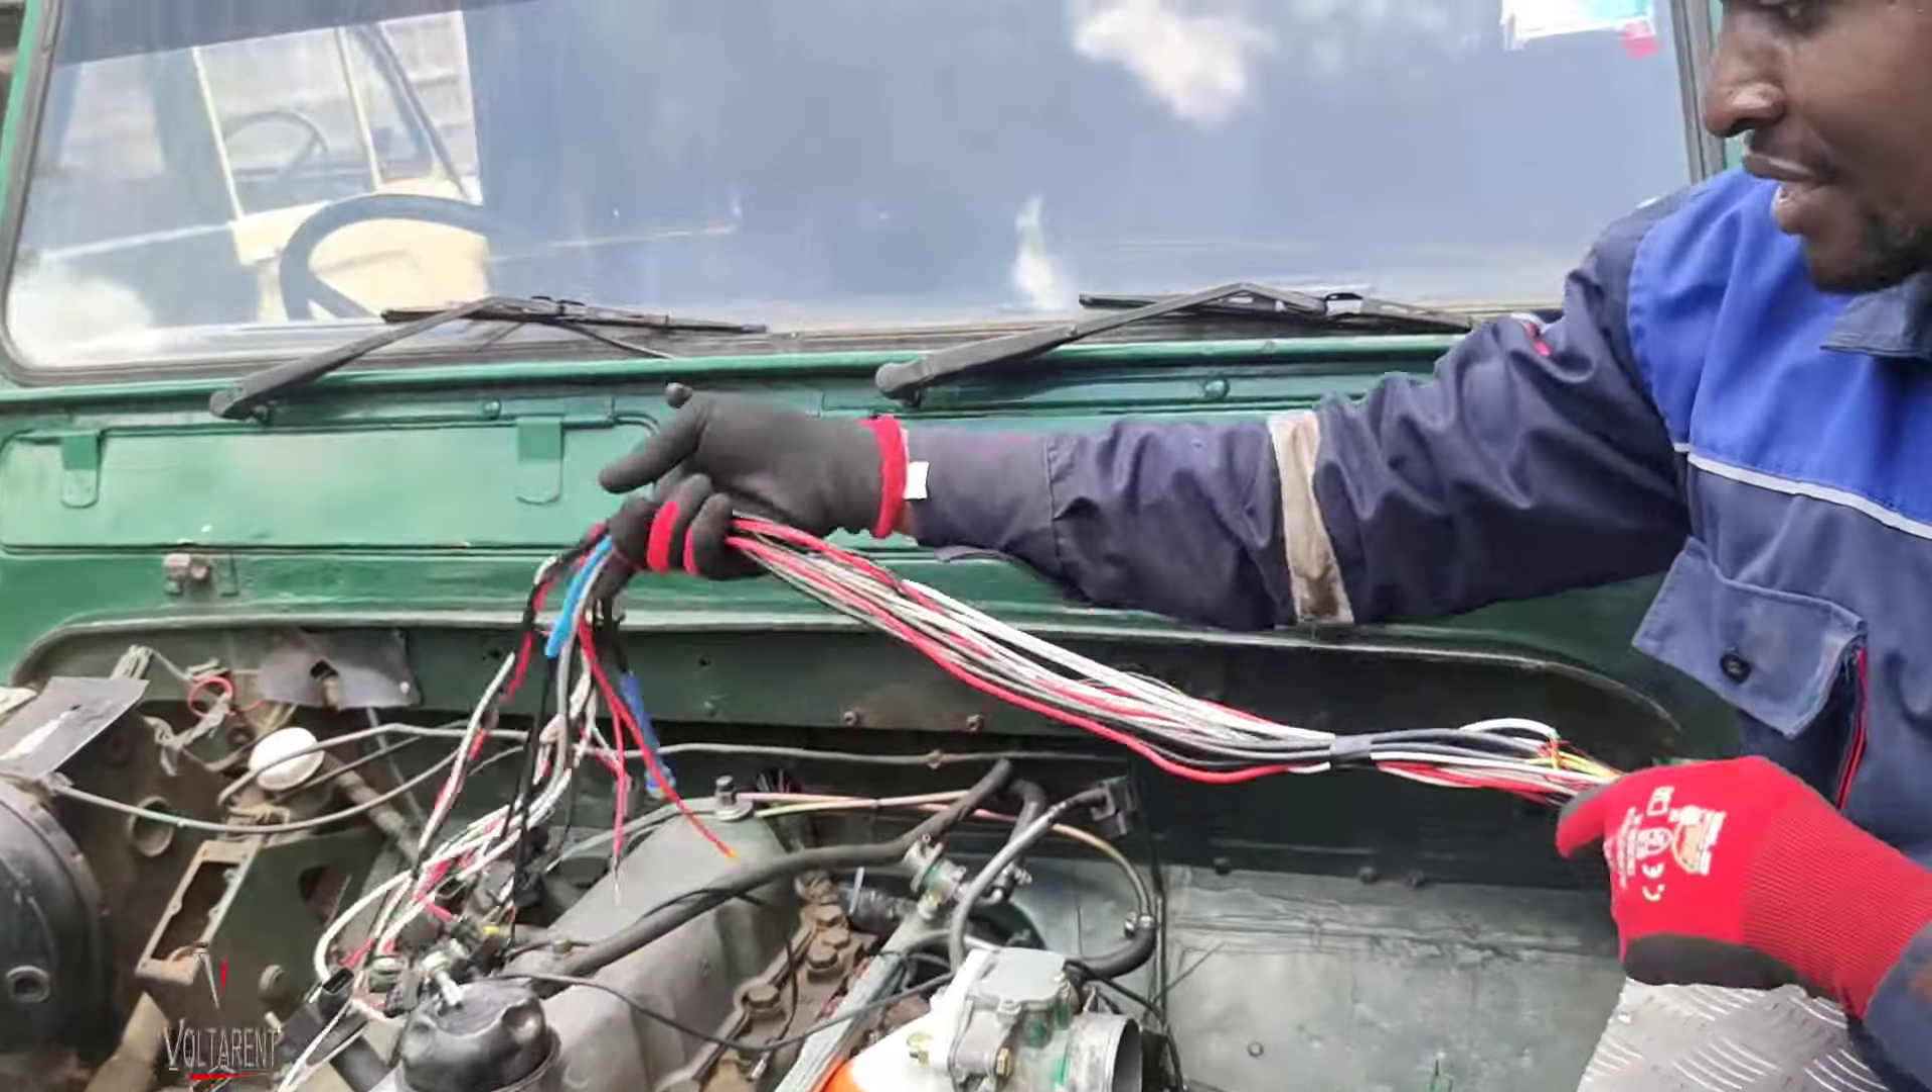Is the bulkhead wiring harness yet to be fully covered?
Yes.